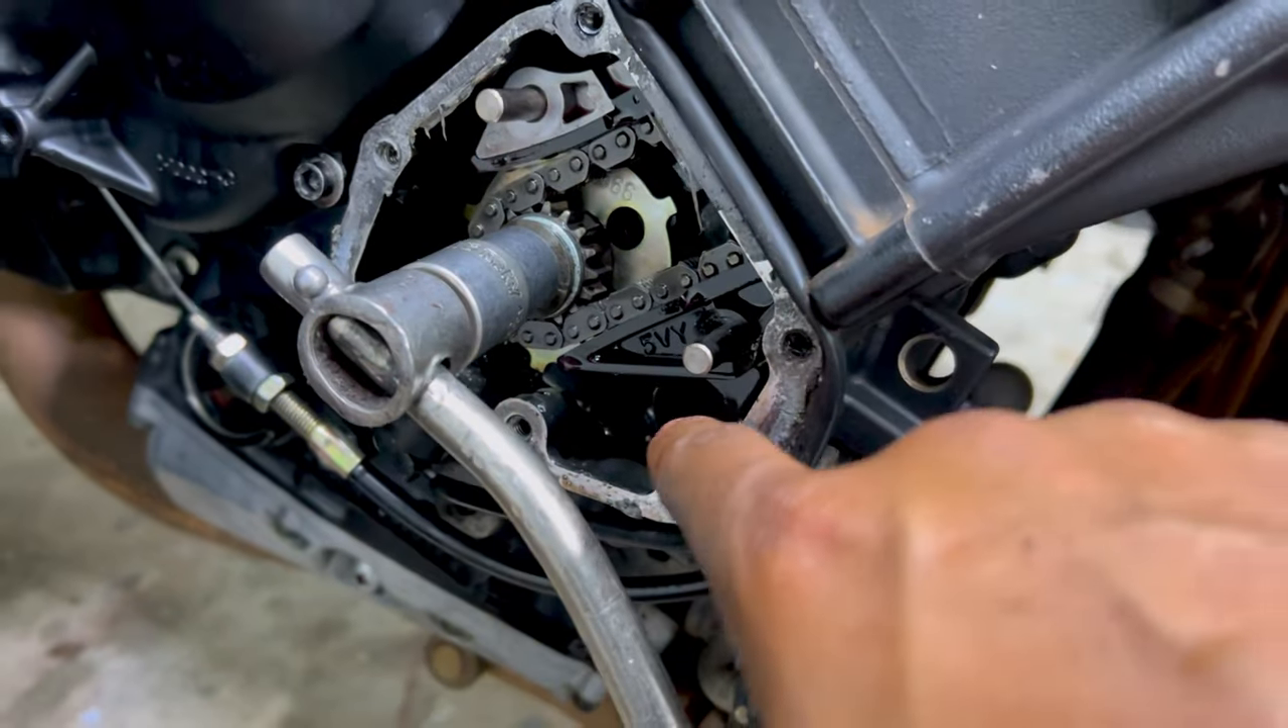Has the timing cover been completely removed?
Yes.